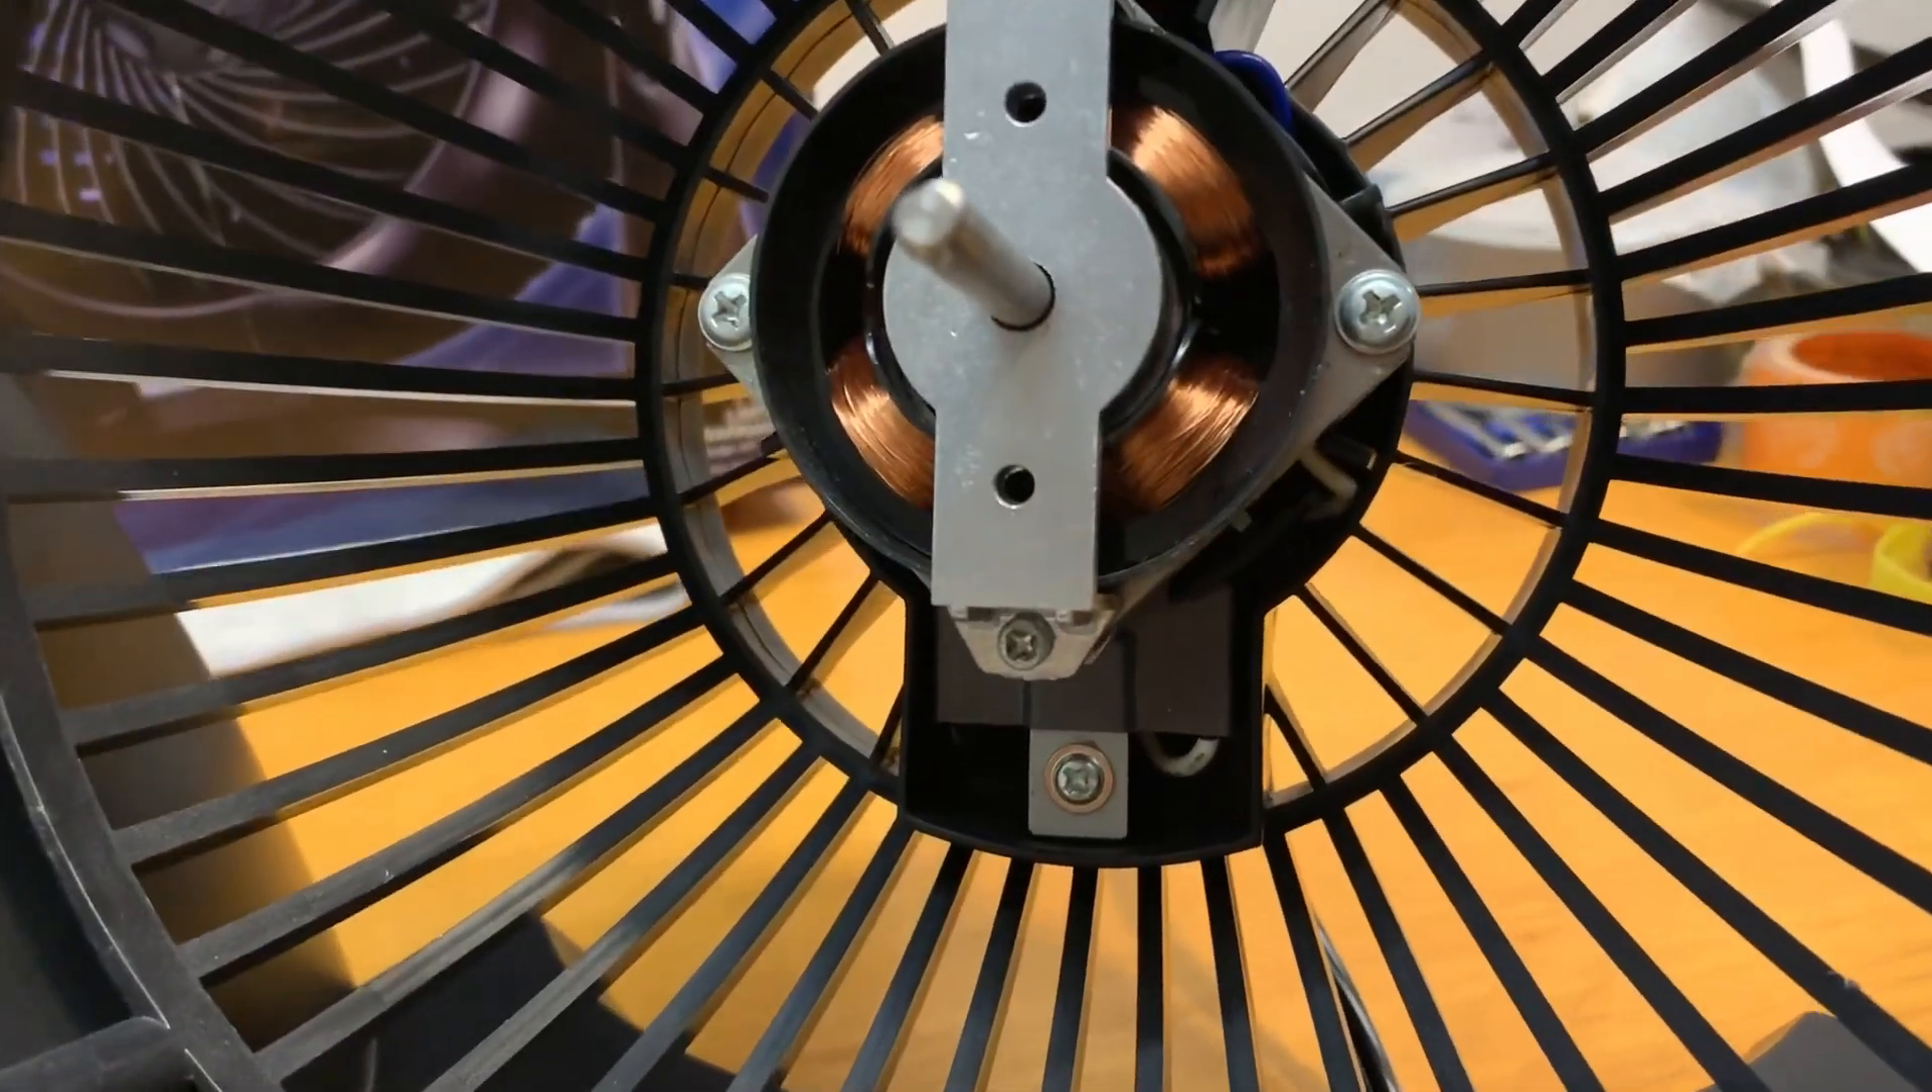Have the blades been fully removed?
Yes.